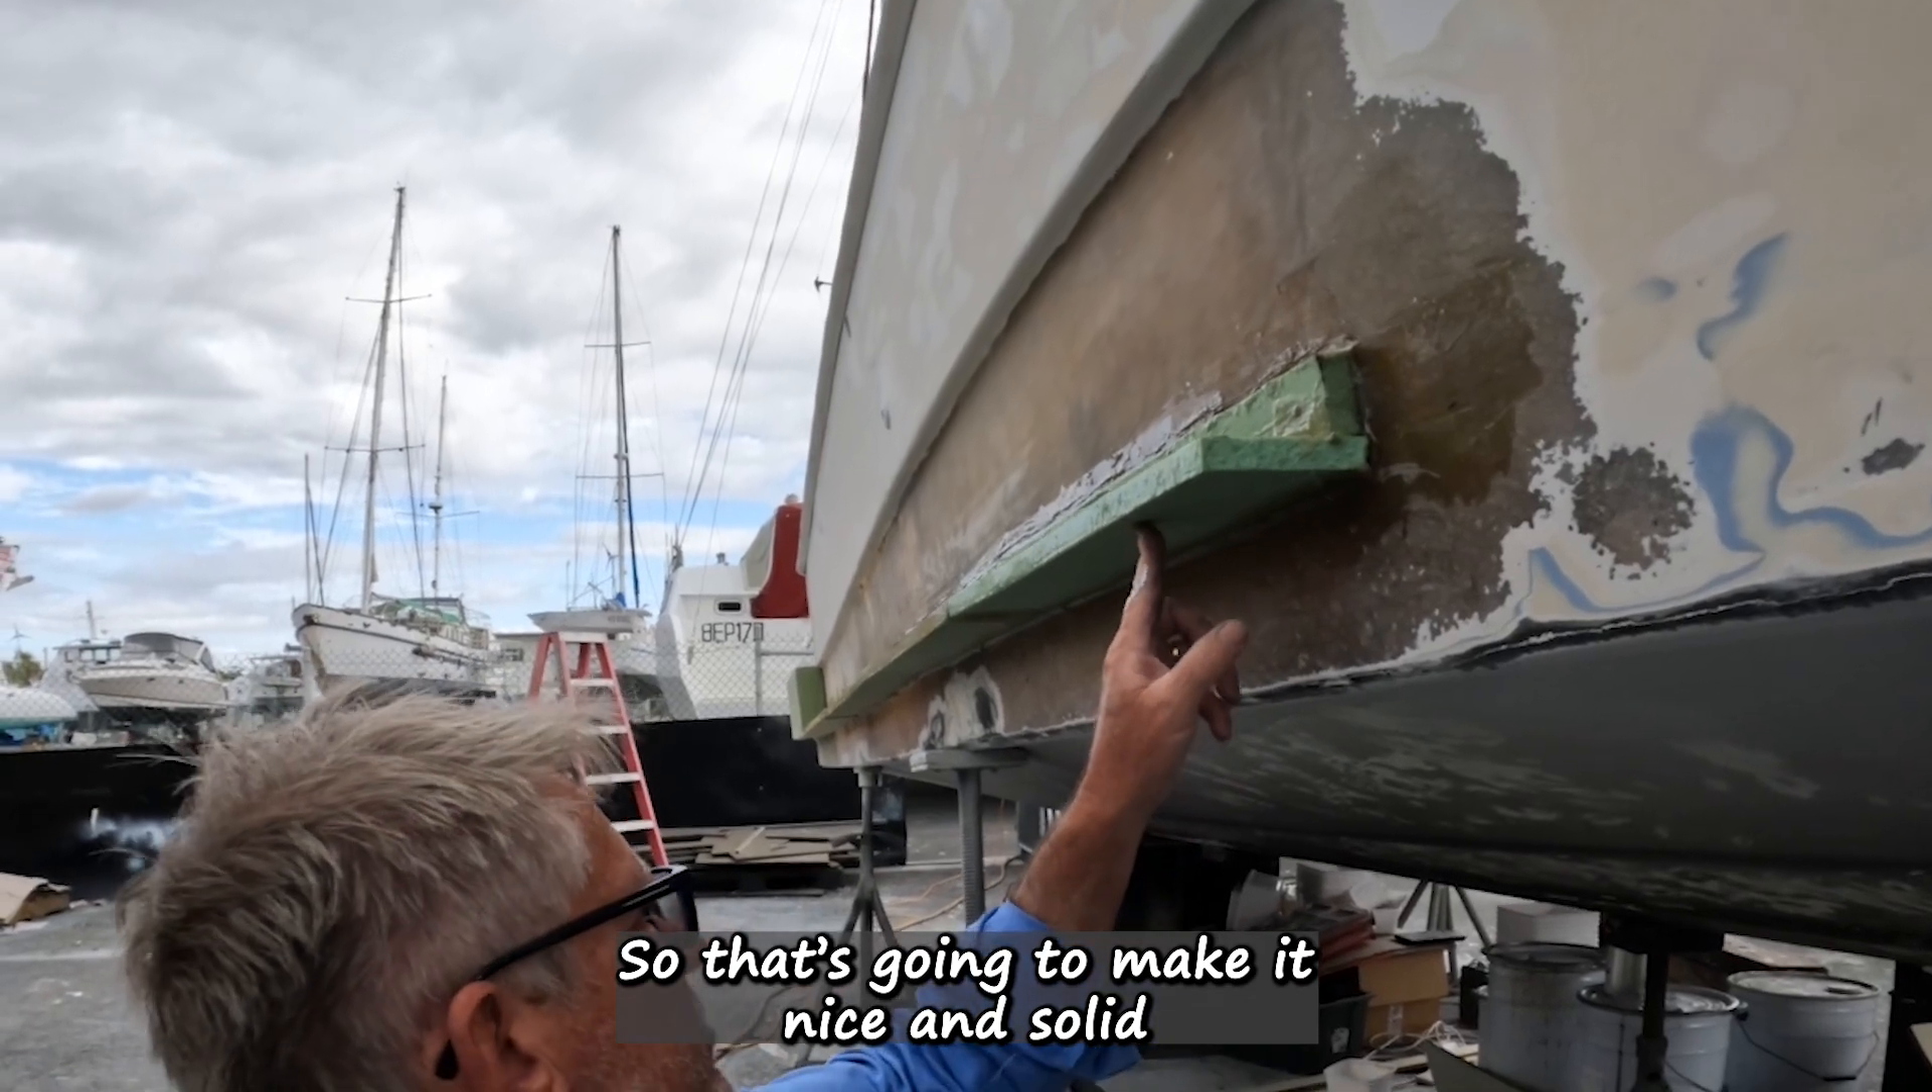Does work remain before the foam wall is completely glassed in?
Yes.